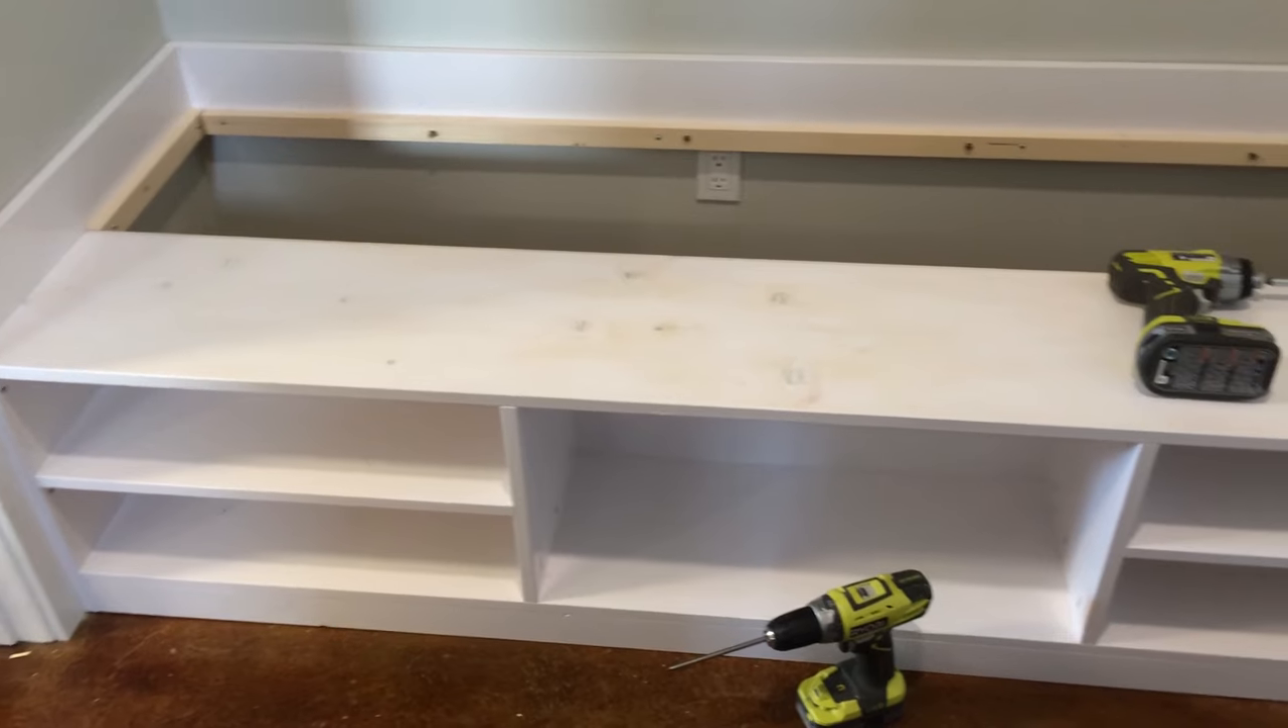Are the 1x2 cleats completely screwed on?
Yes.